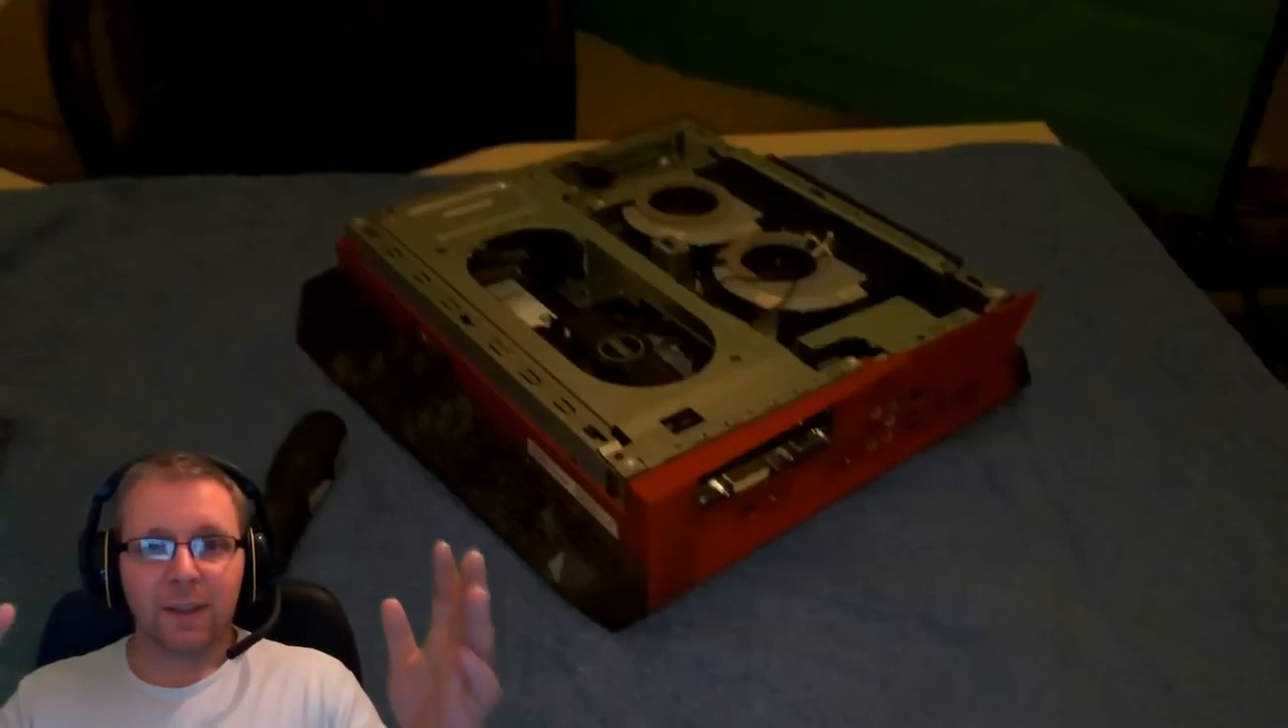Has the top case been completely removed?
Yes.